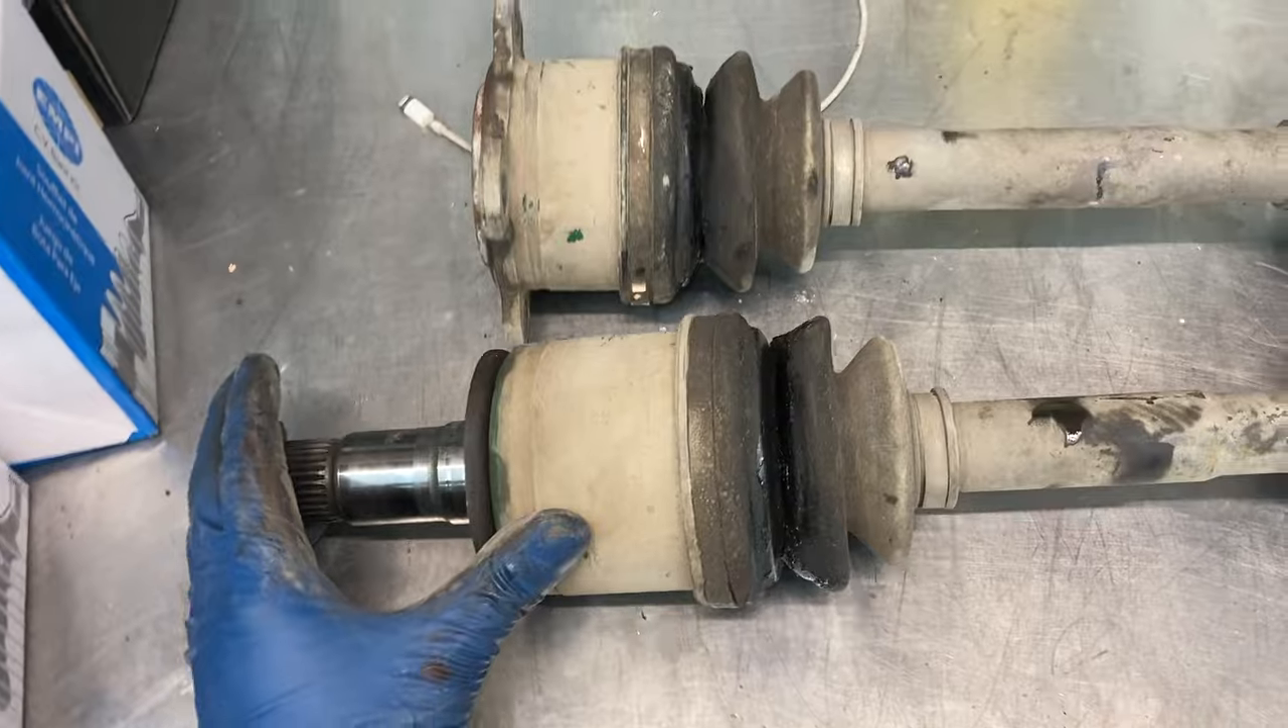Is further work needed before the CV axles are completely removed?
No.